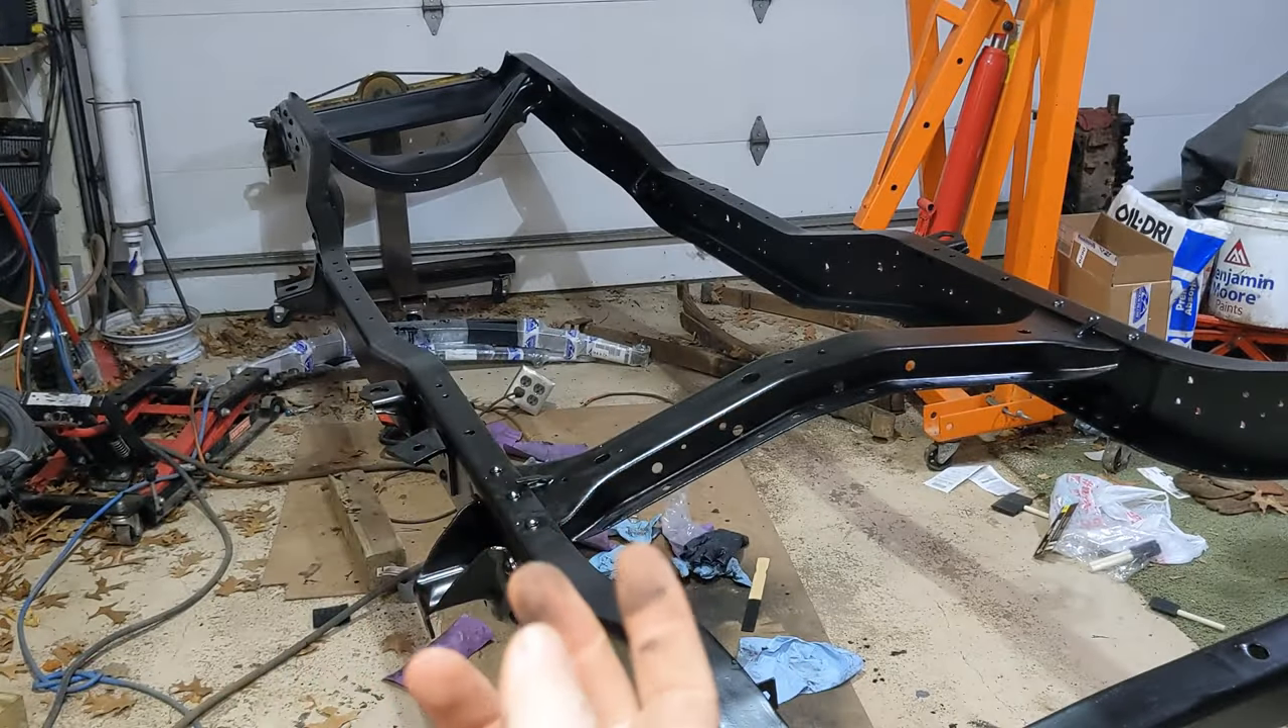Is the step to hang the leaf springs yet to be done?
Yes.